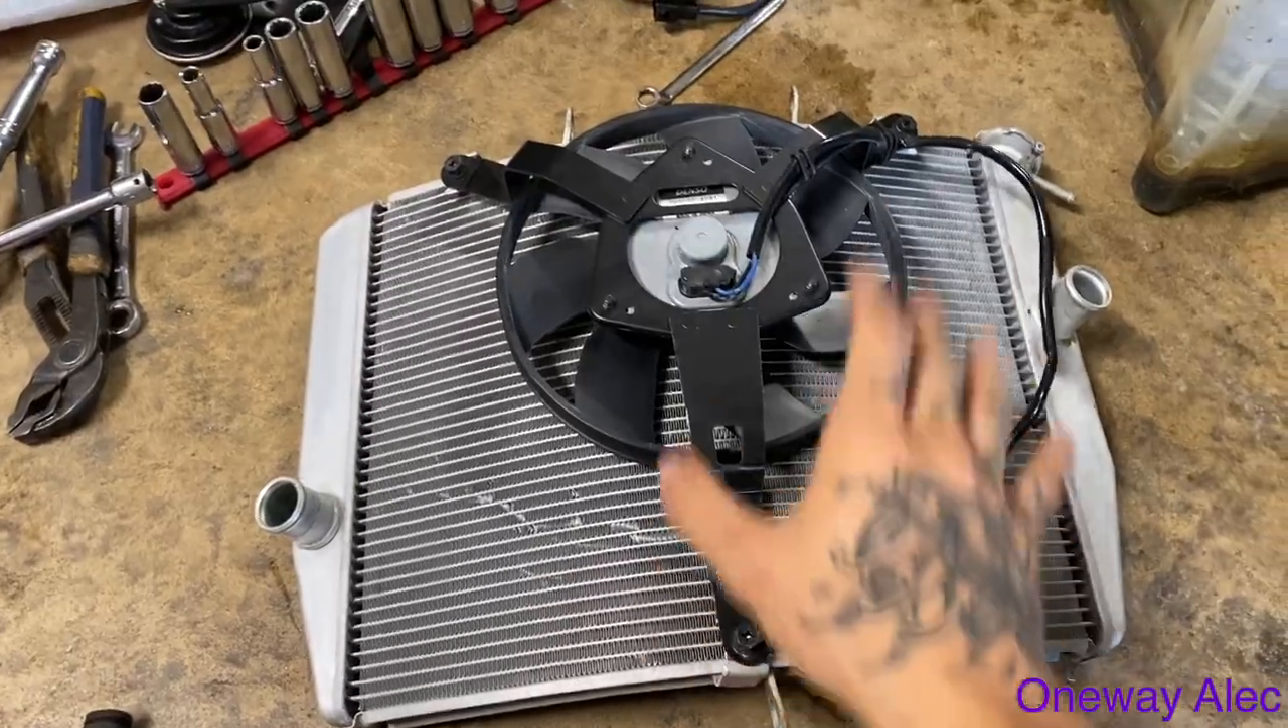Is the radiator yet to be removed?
No.